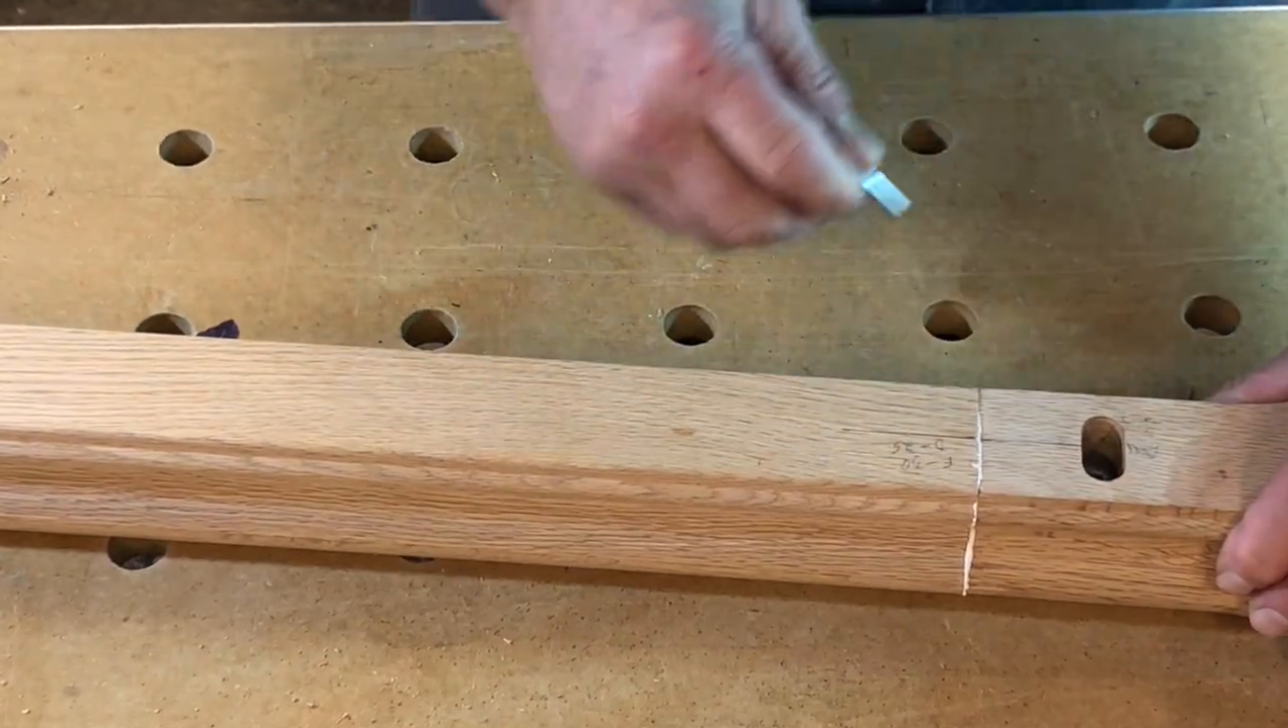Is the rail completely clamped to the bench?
No.